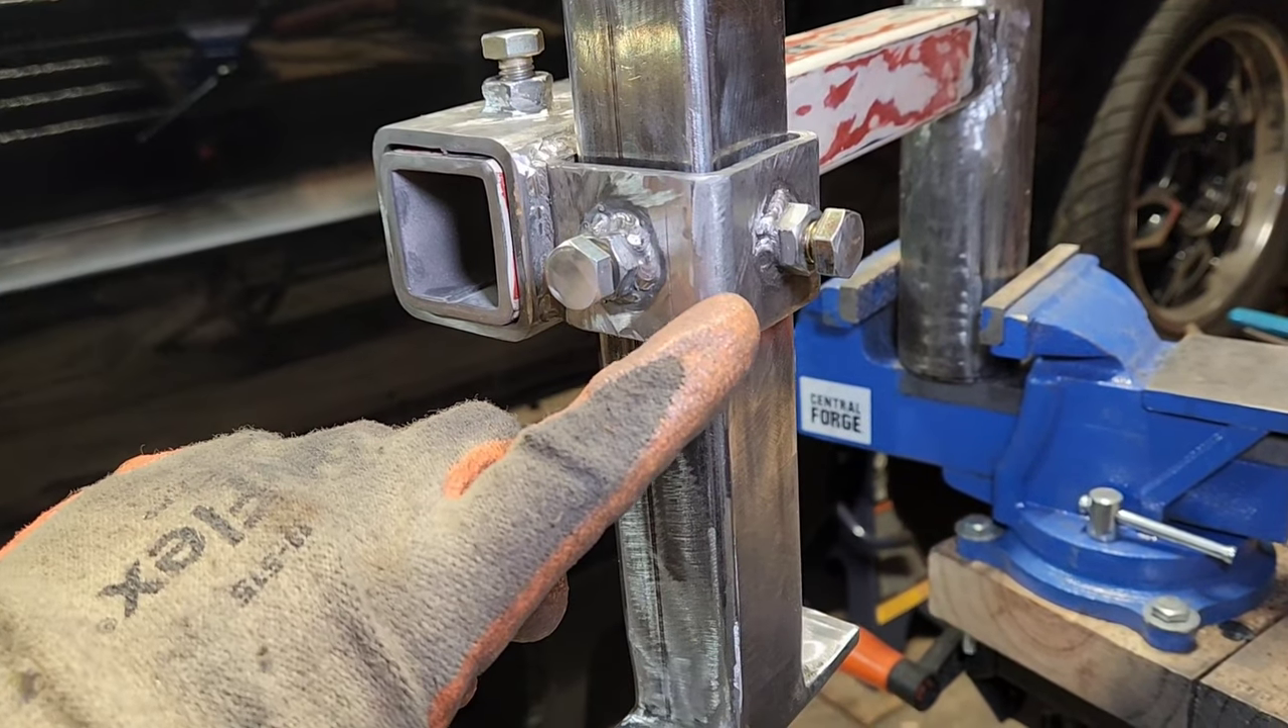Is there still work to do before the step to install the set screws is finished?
No.